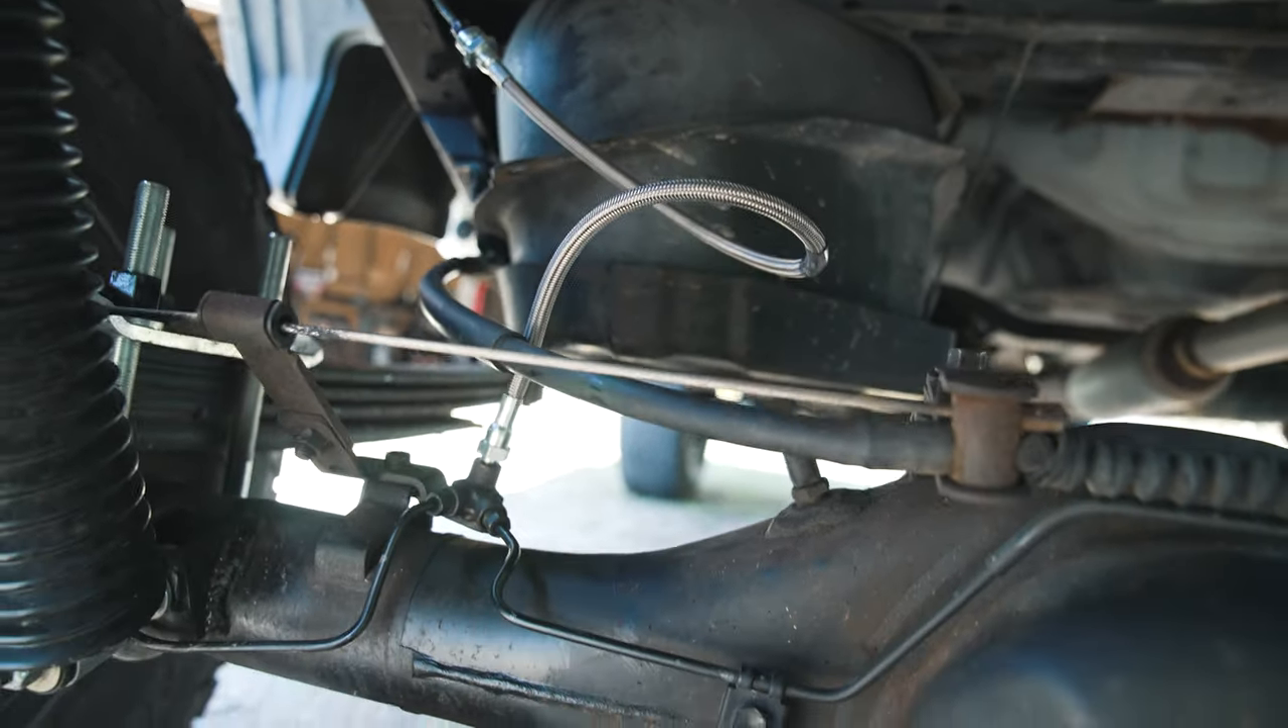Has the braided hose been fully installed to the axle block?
Yes.